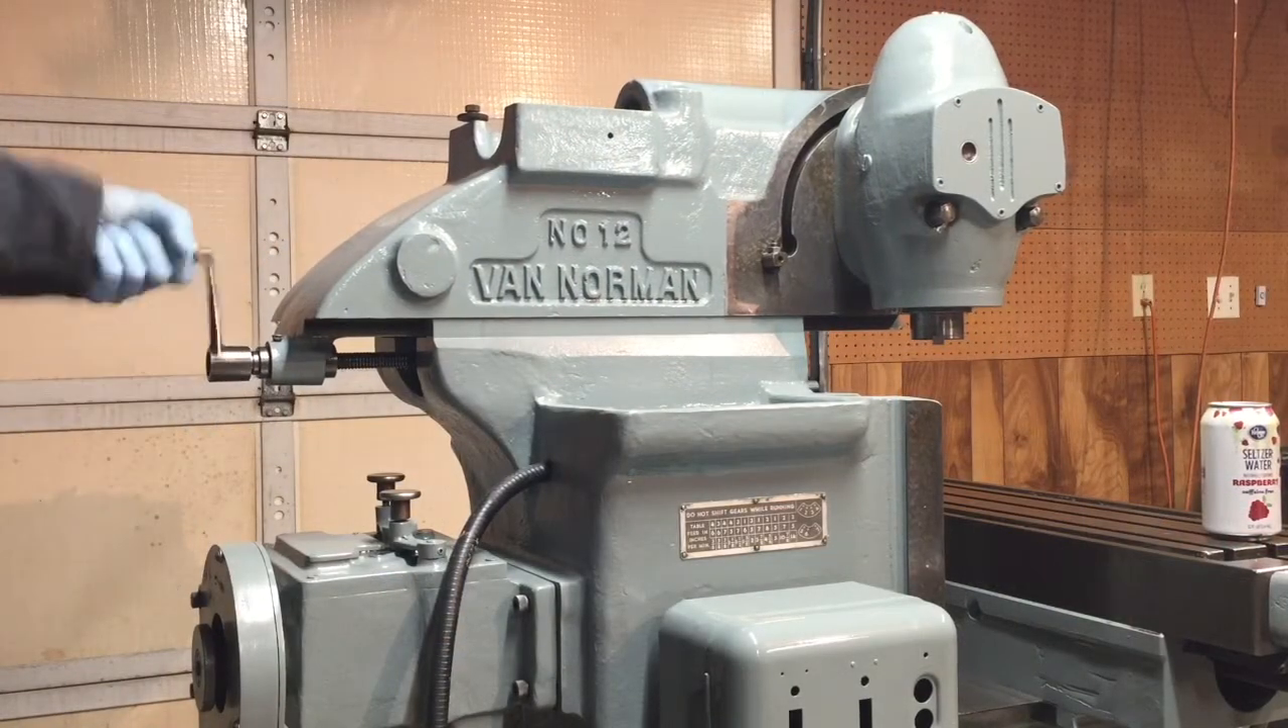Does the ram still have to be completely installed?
No.